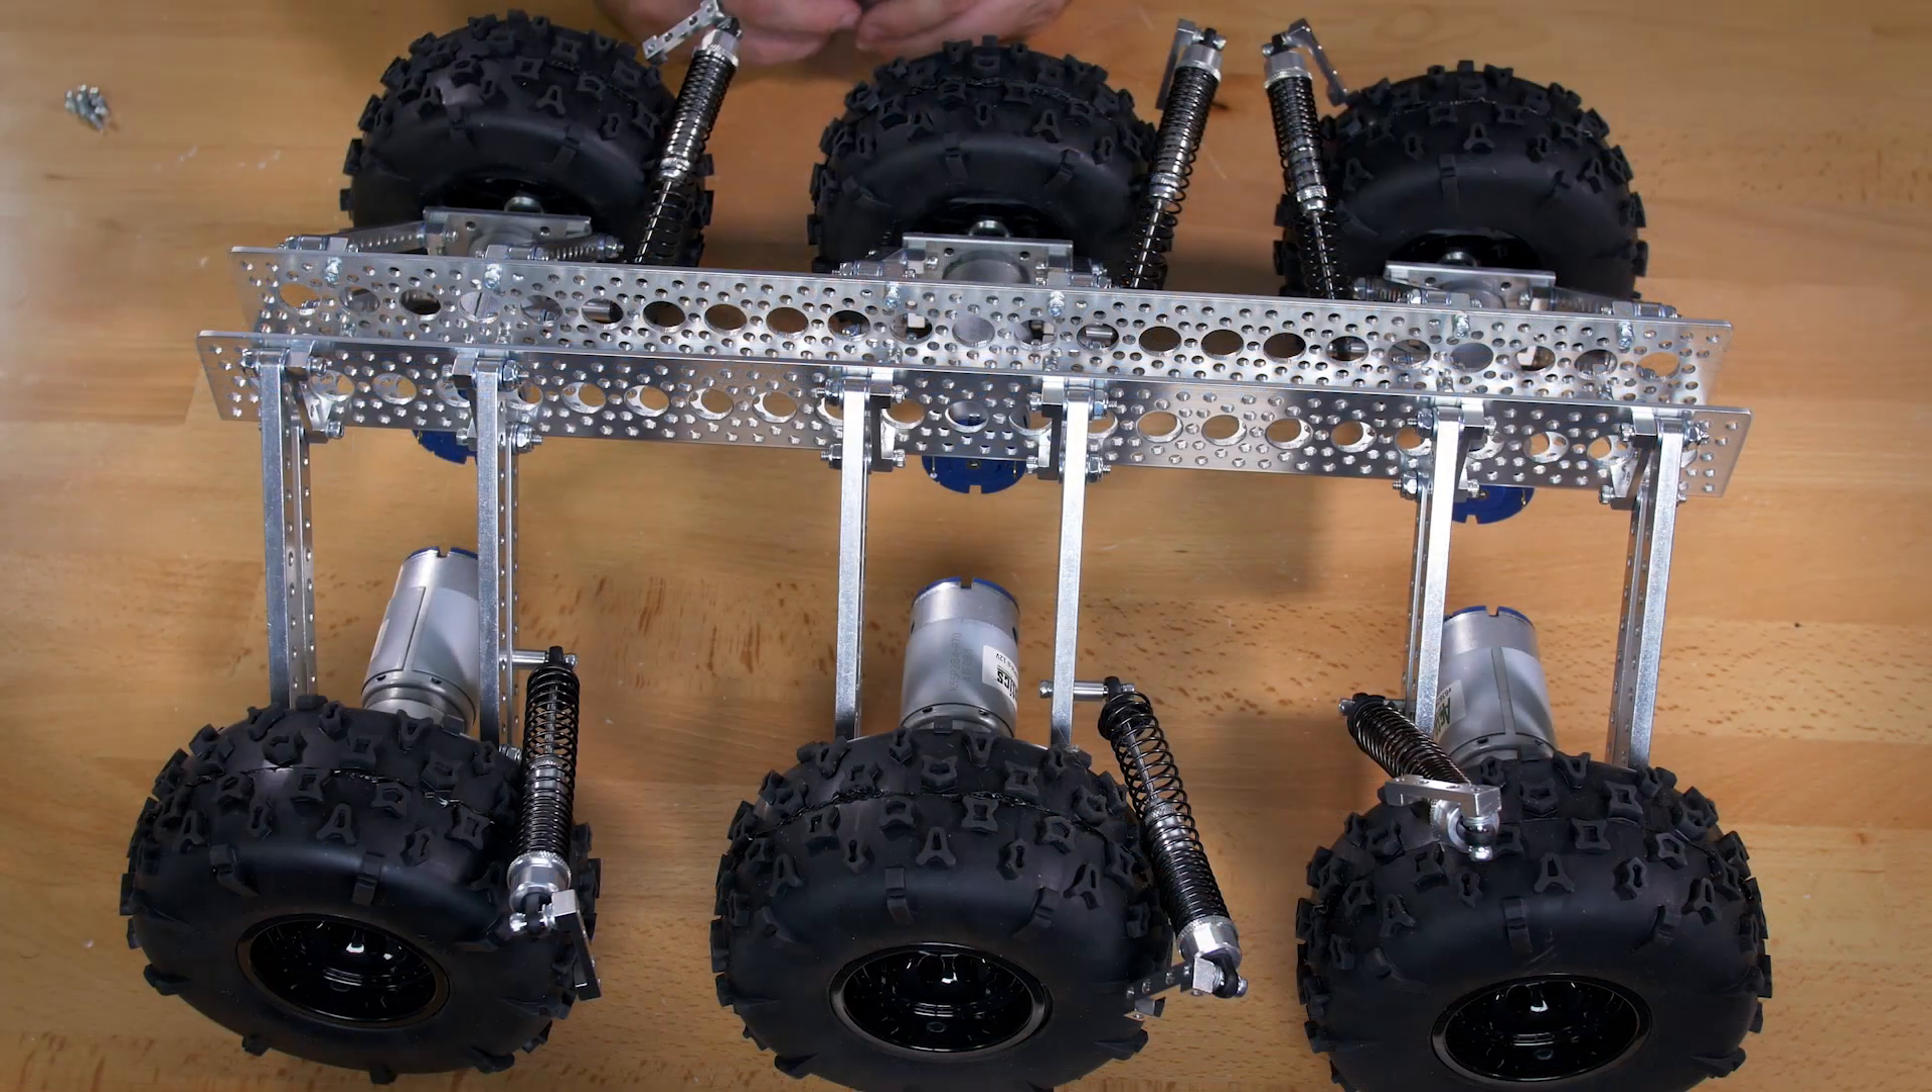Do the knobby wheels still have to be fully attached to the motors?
No.